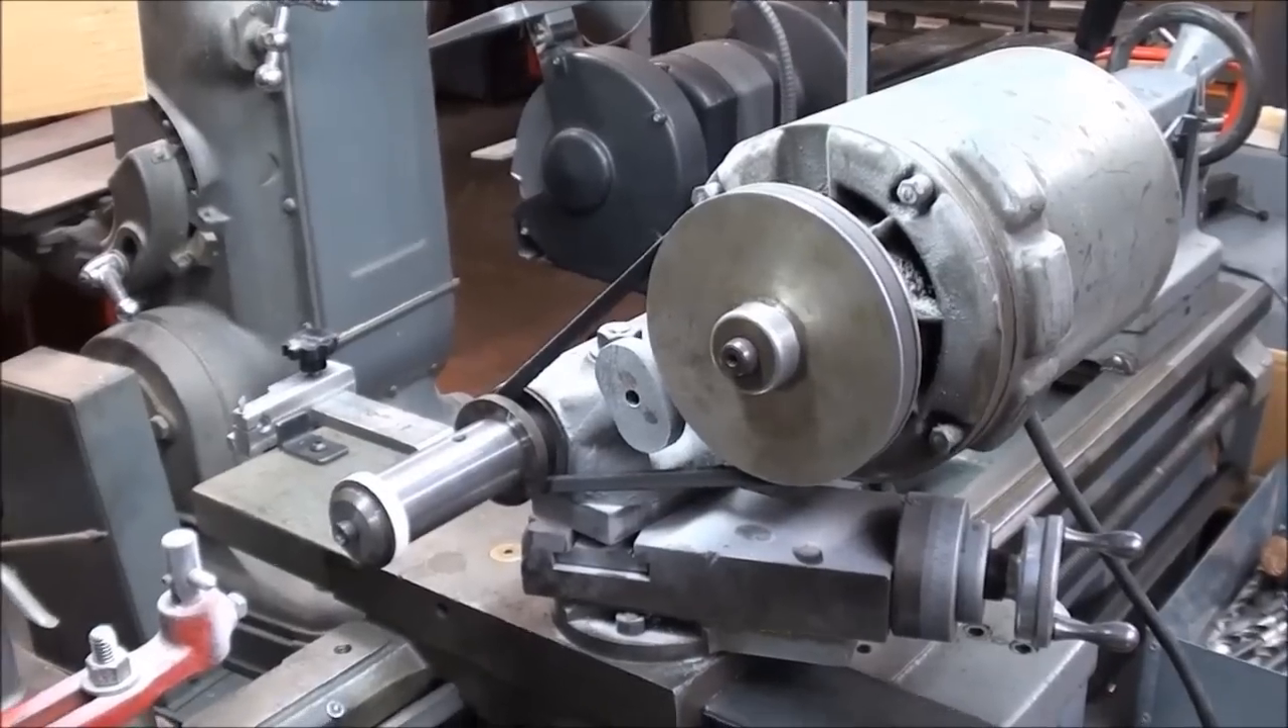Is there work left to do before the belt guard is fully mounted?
Yes.